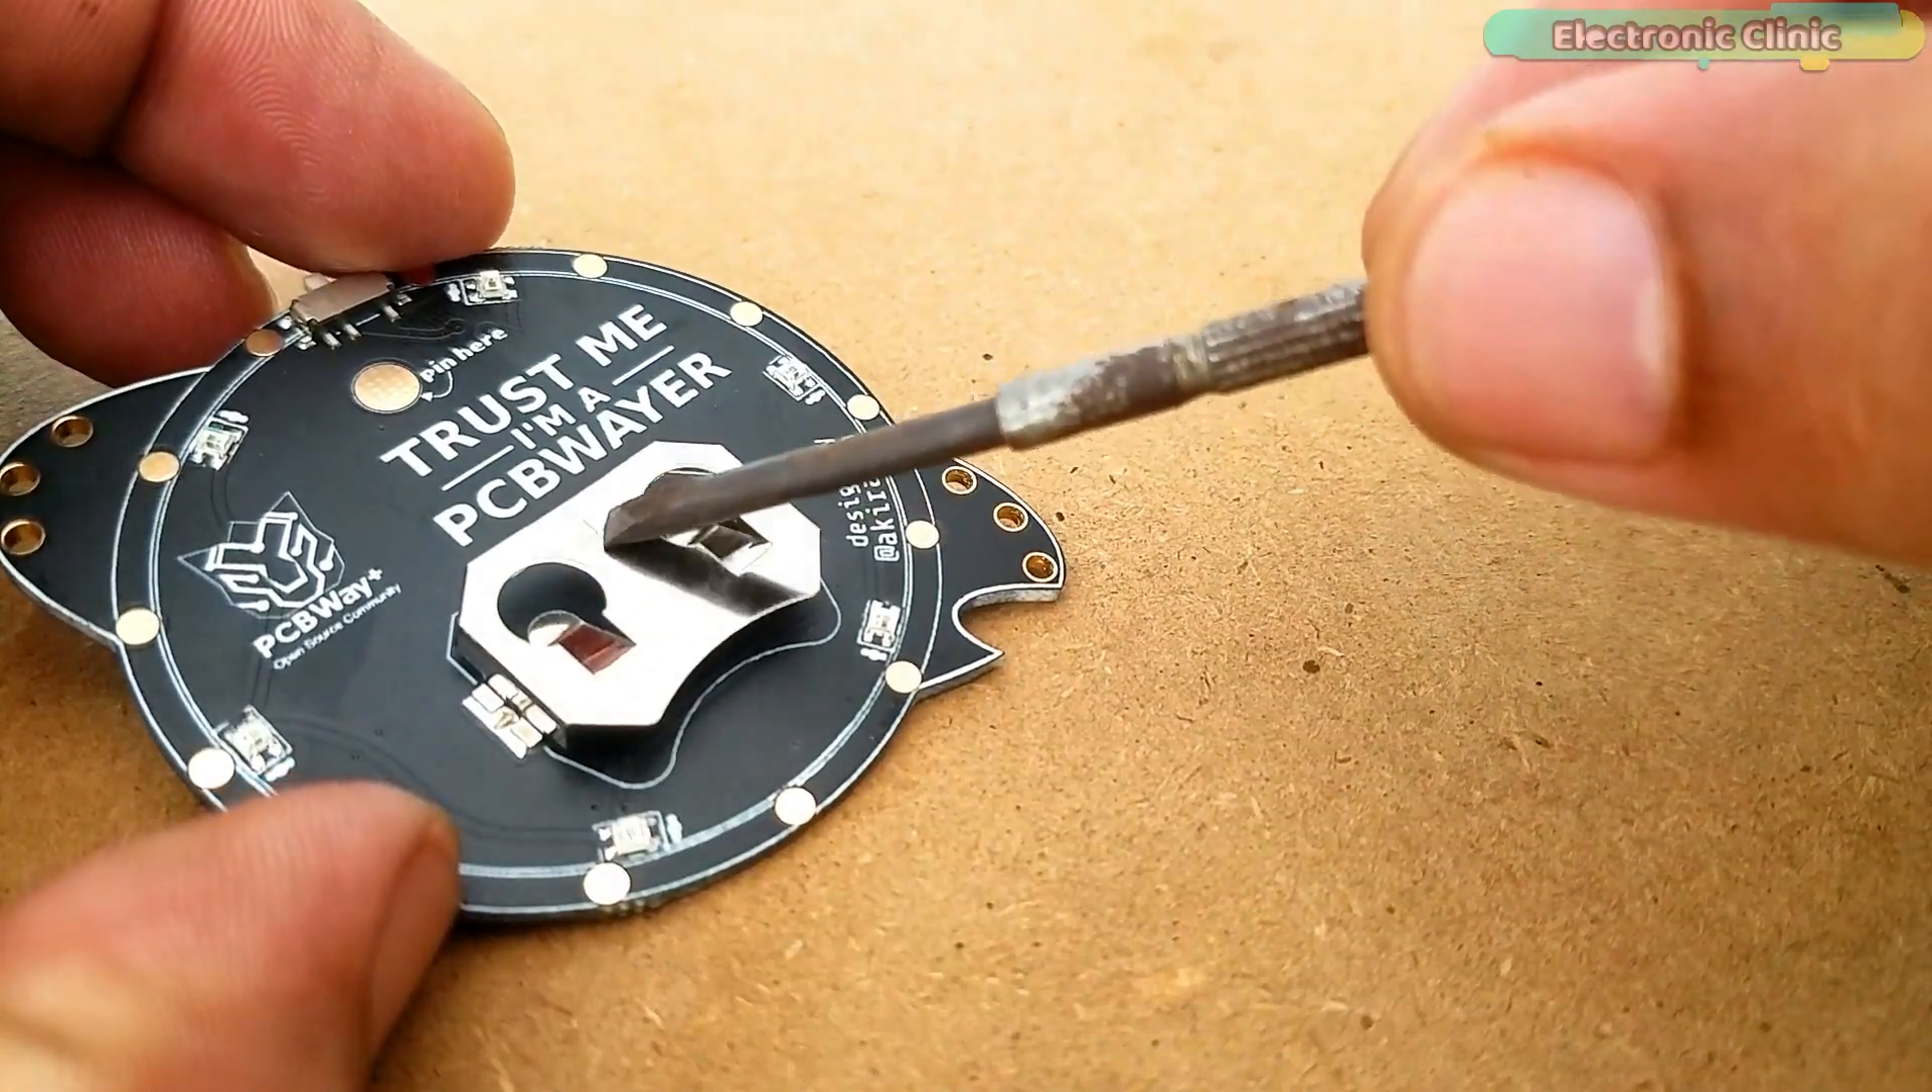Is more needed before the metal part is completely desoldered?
Yes.